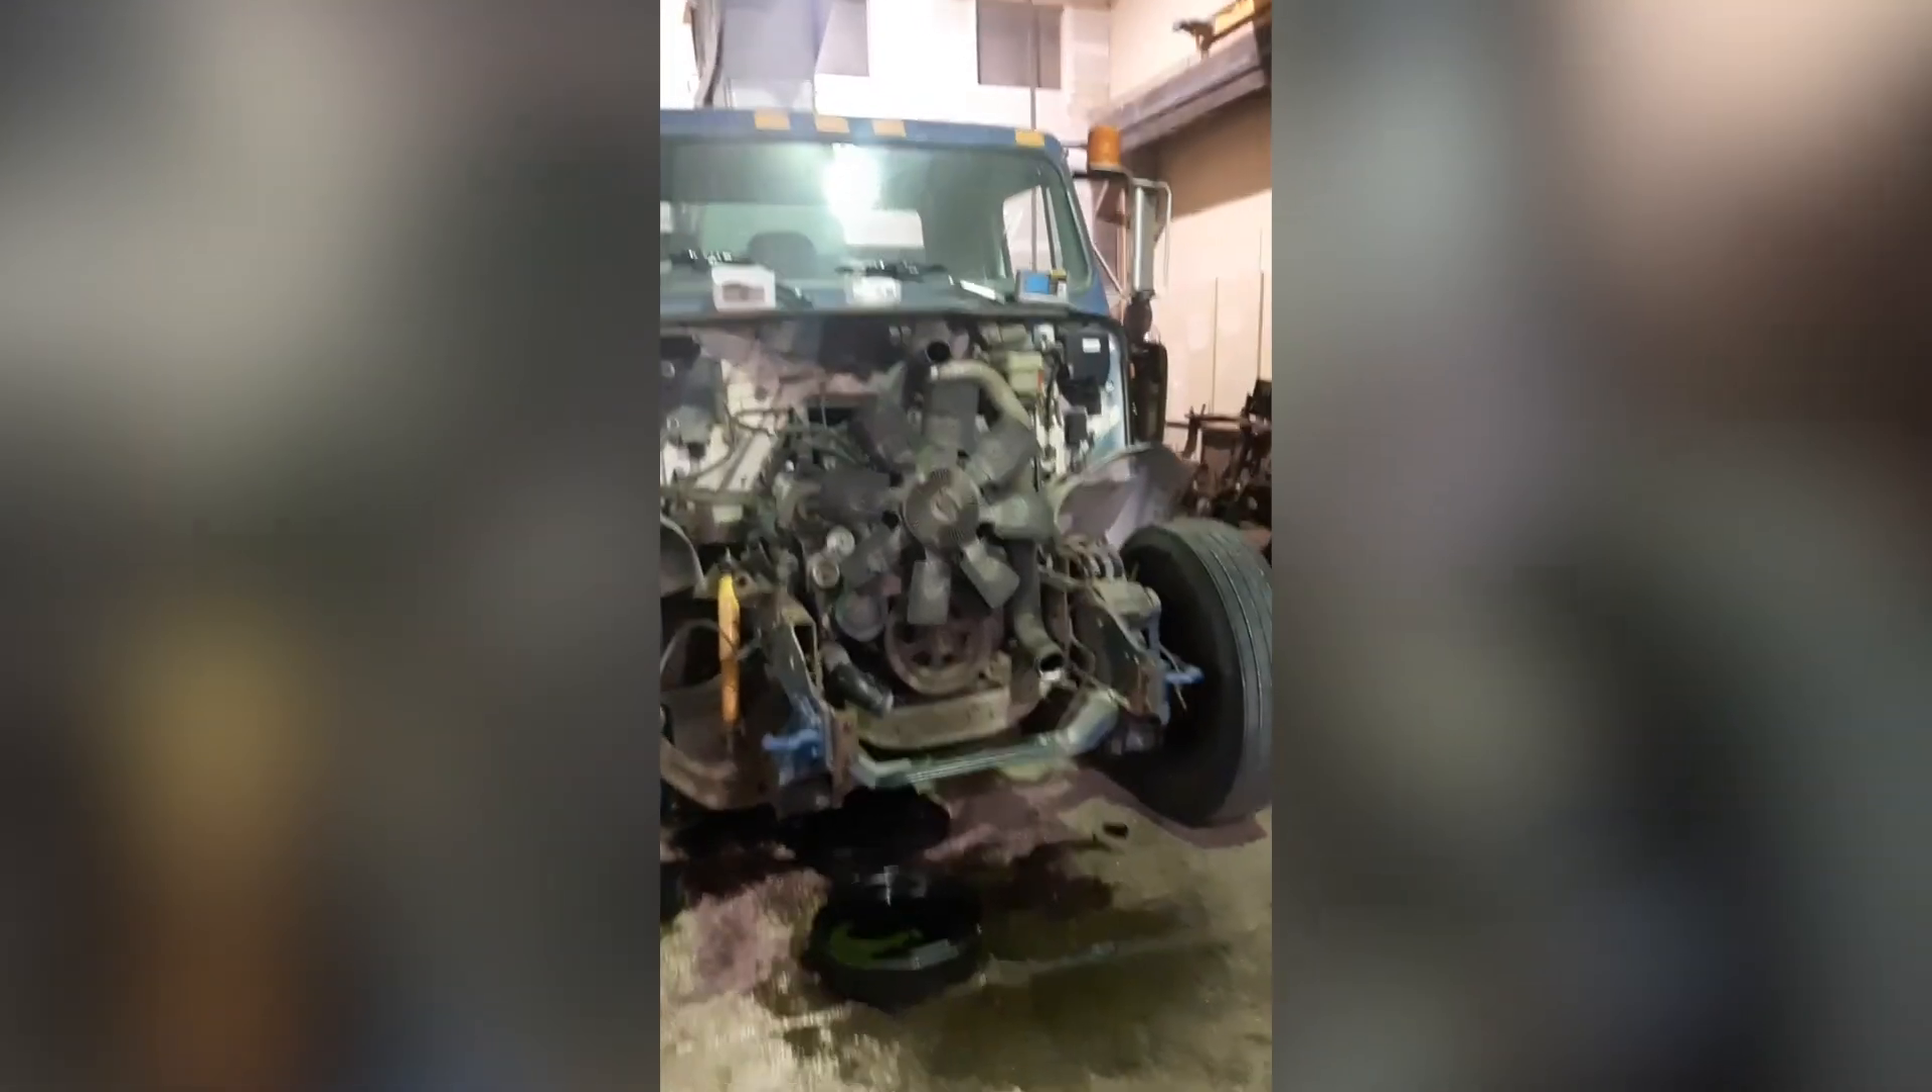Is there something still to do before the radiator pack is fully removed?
No.